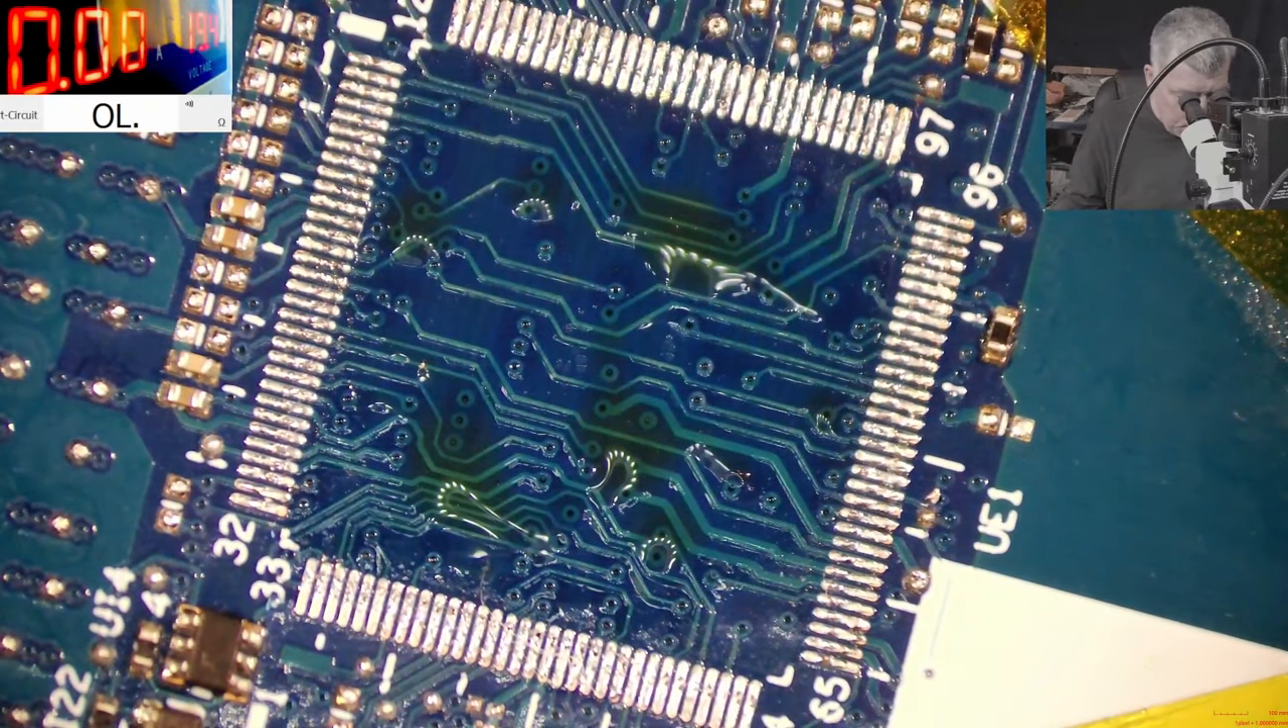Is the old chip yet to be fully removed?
No.